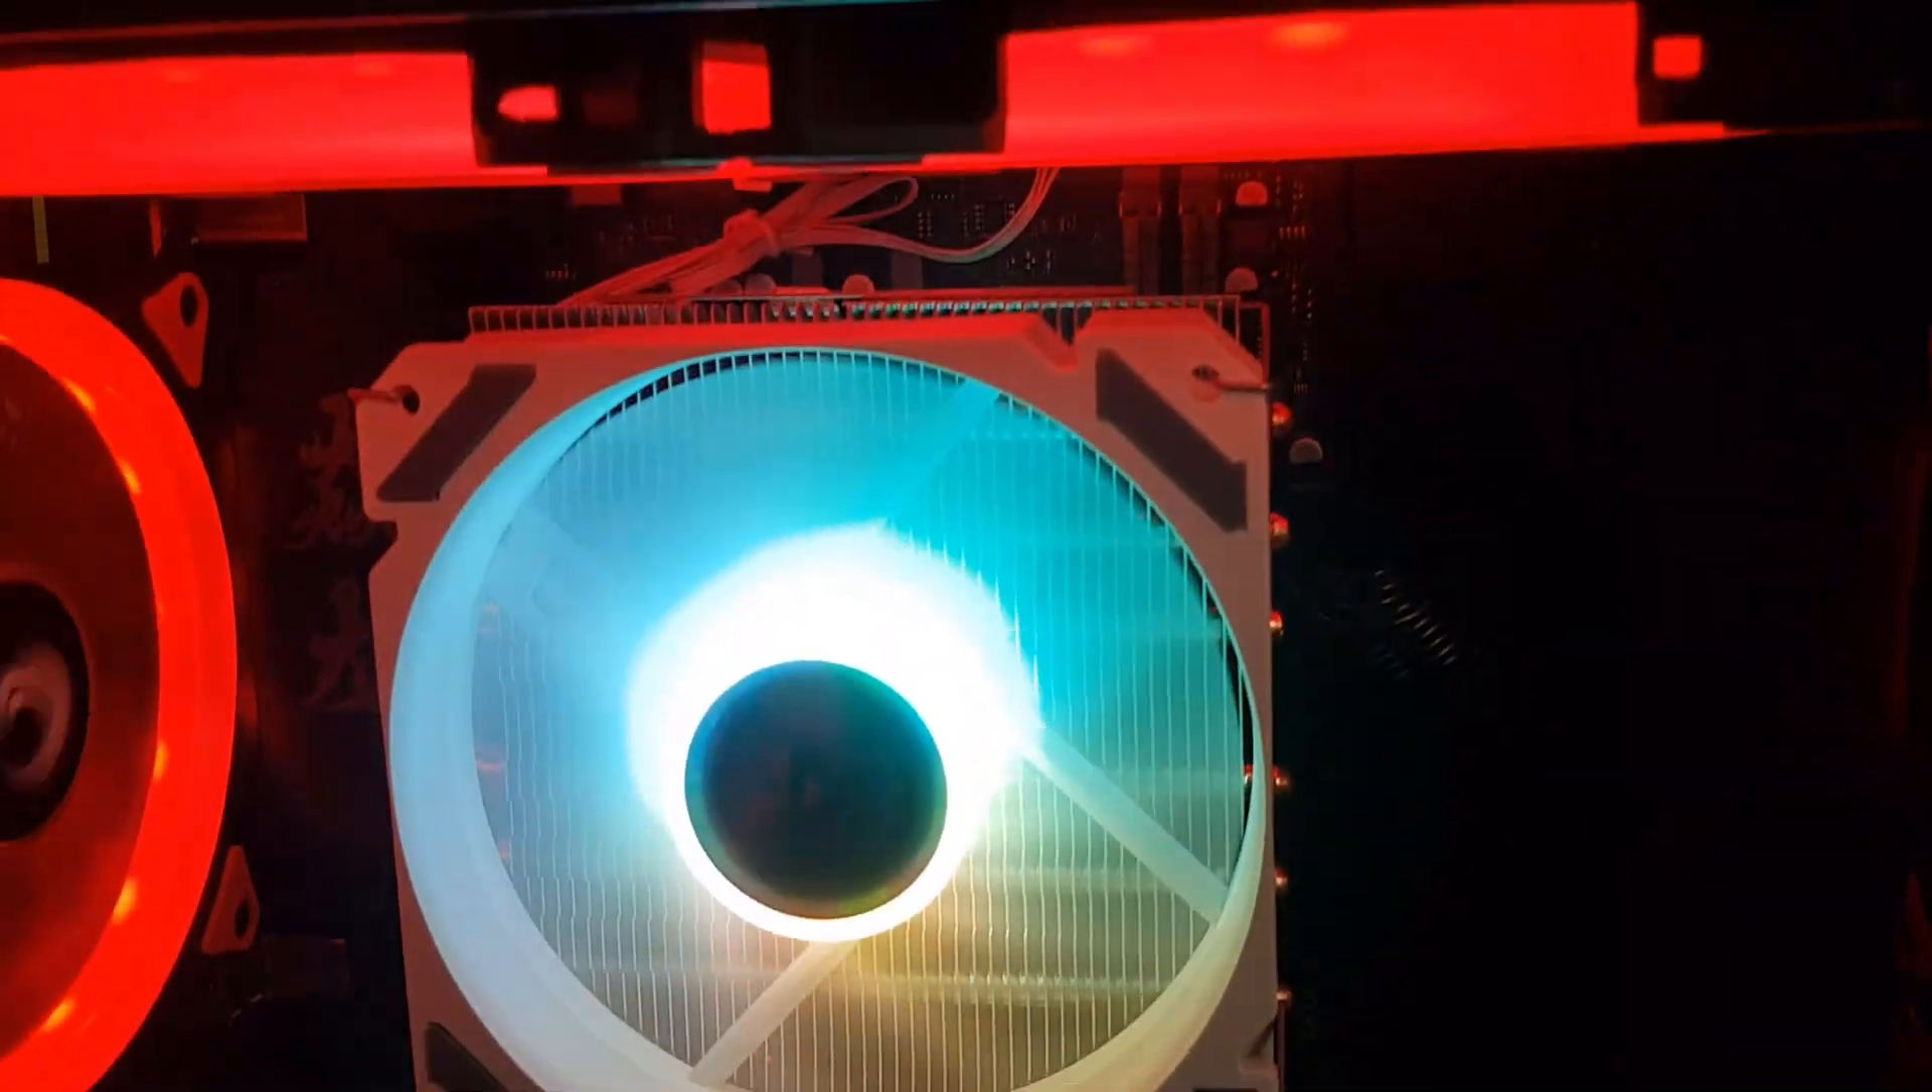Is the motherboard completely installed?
Yes.